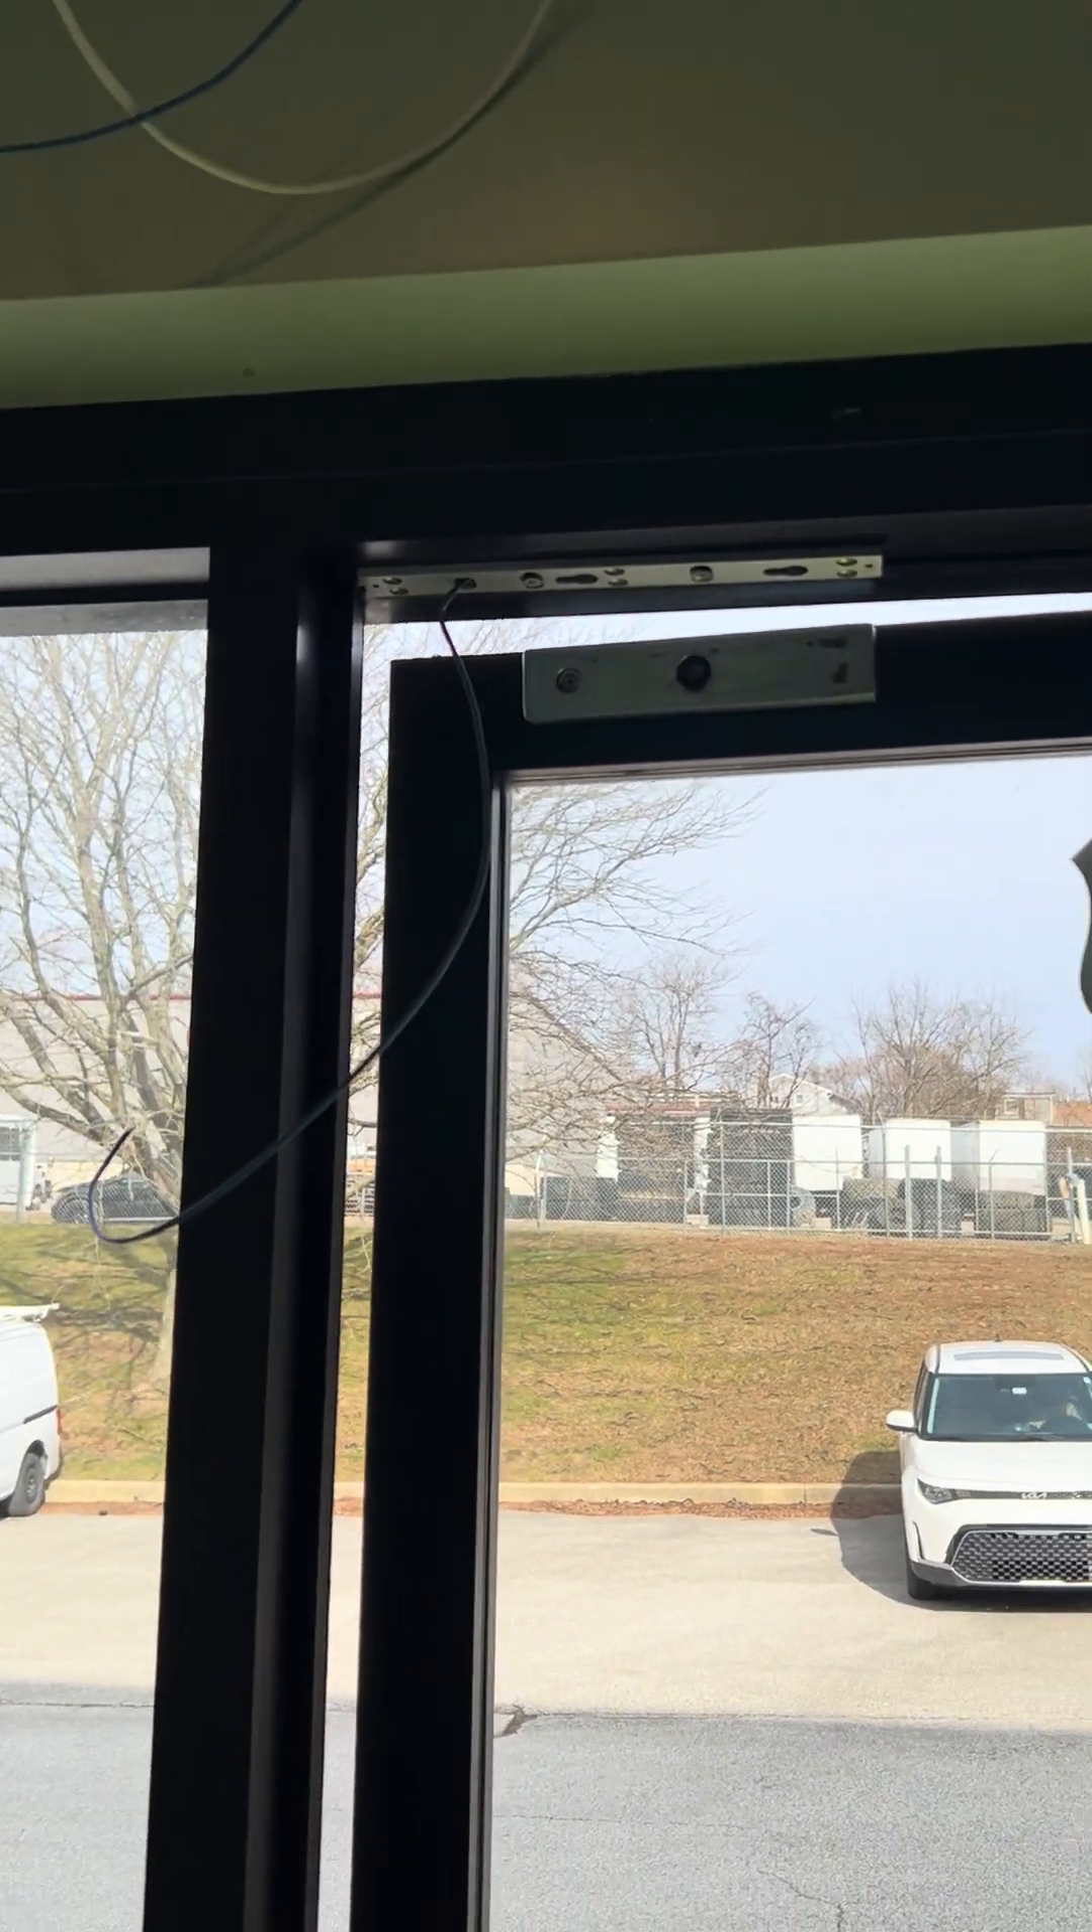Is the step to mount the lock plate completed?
Yes.